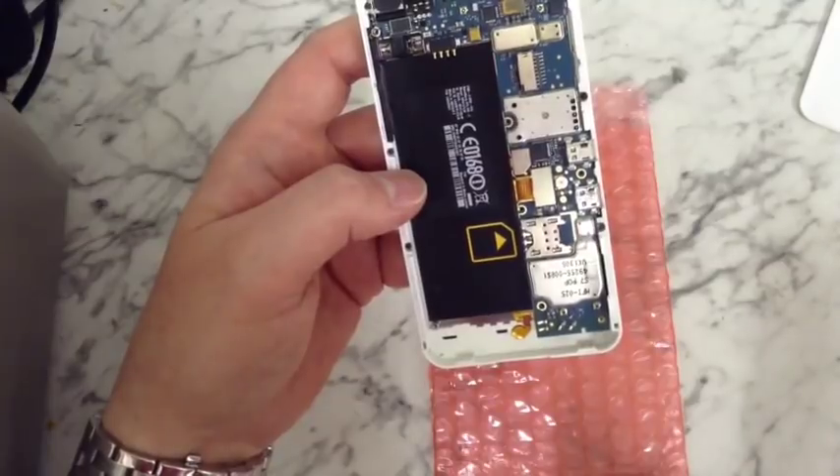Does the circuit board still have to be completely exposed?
No.